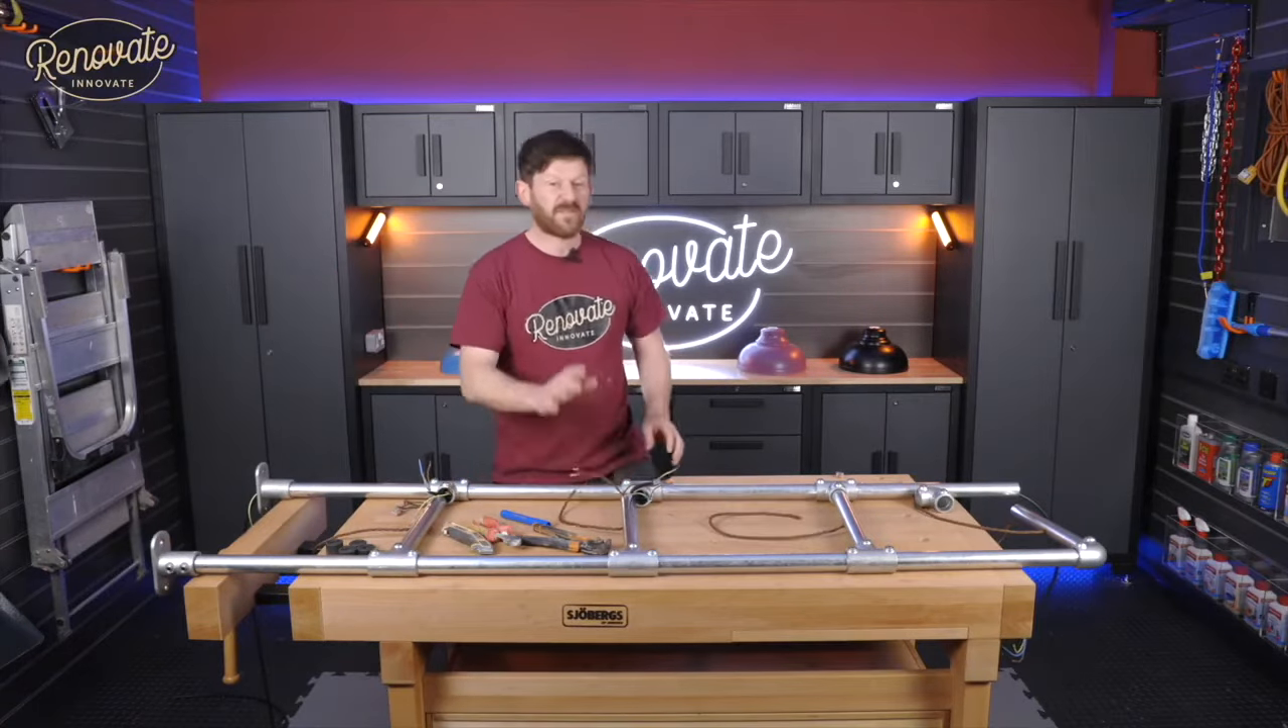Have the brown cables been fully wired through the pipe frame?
No.